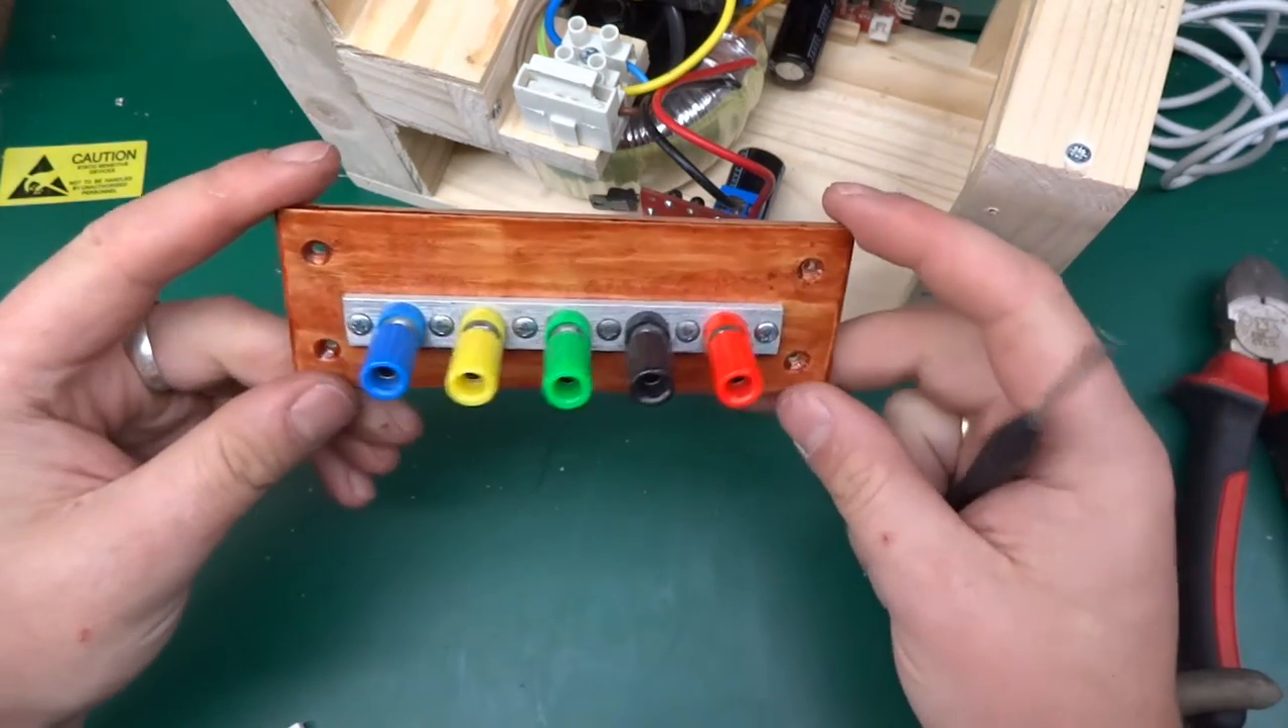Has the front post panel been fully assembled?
Yes.